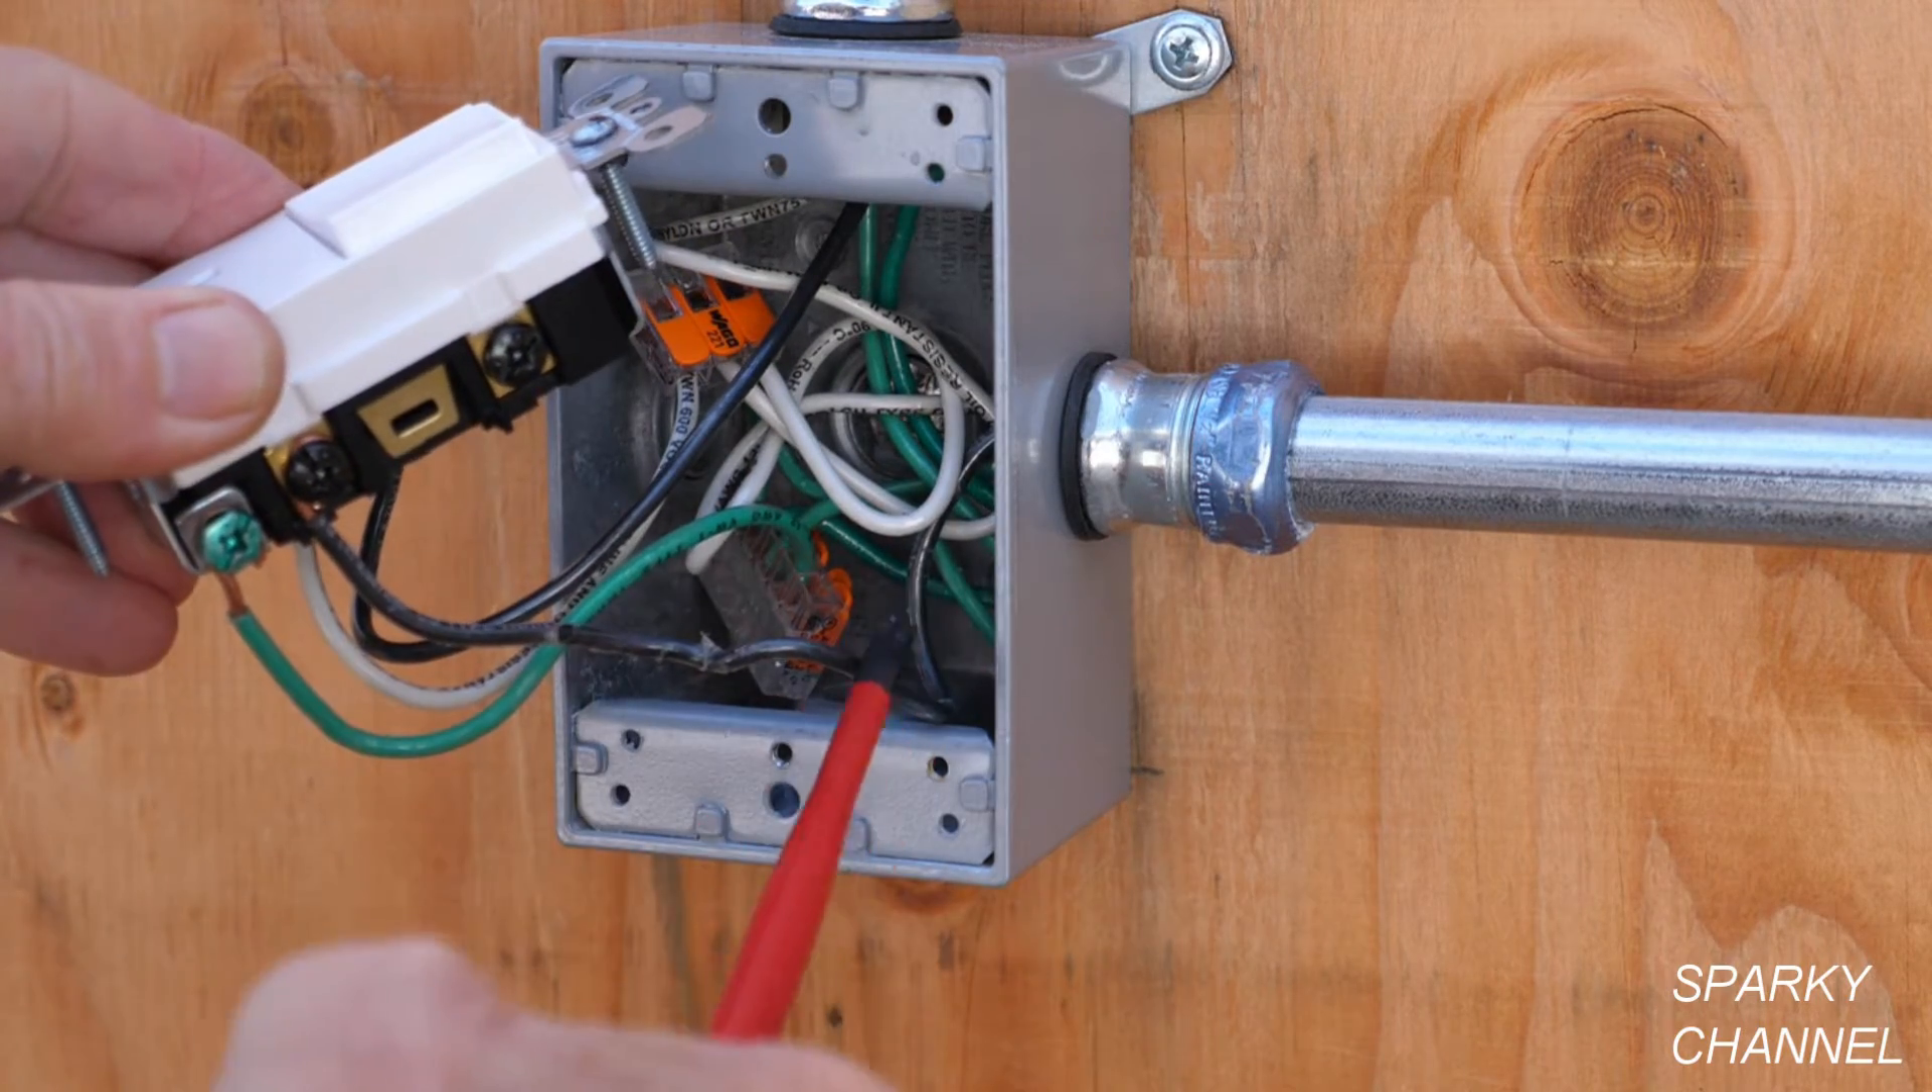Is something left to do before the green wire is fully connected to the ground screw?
No.